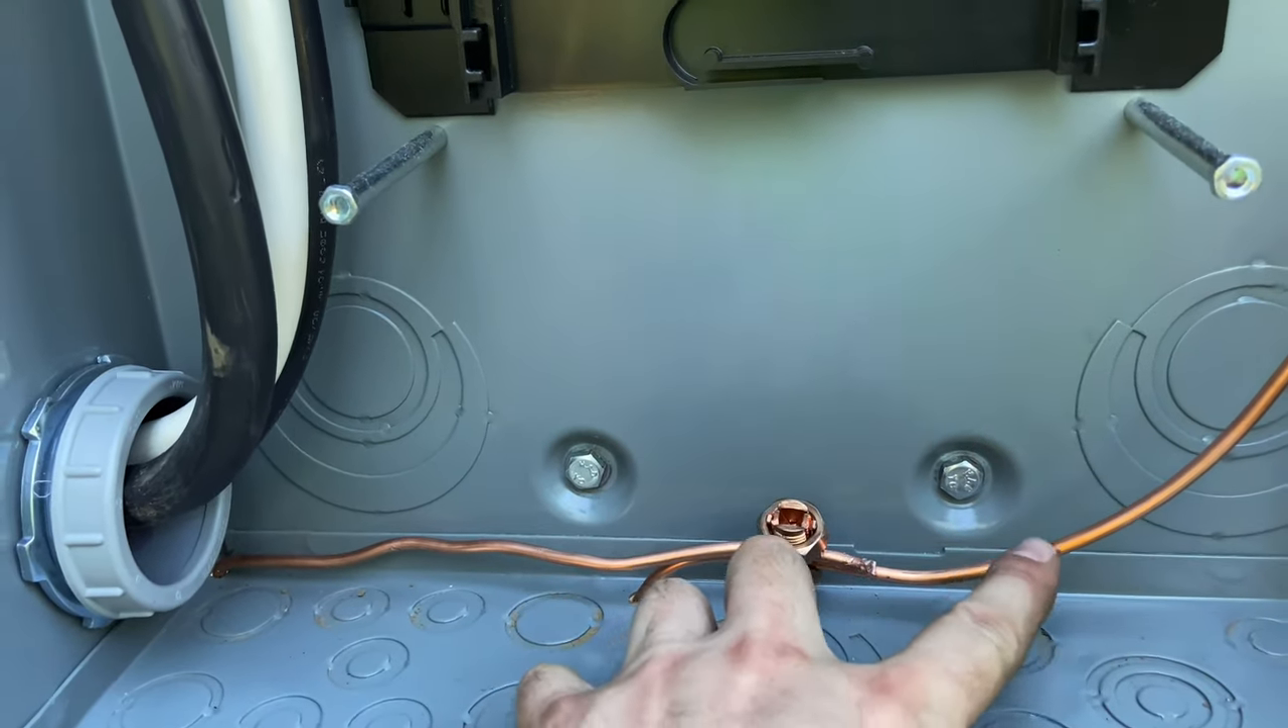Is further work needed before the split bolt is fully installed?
No.